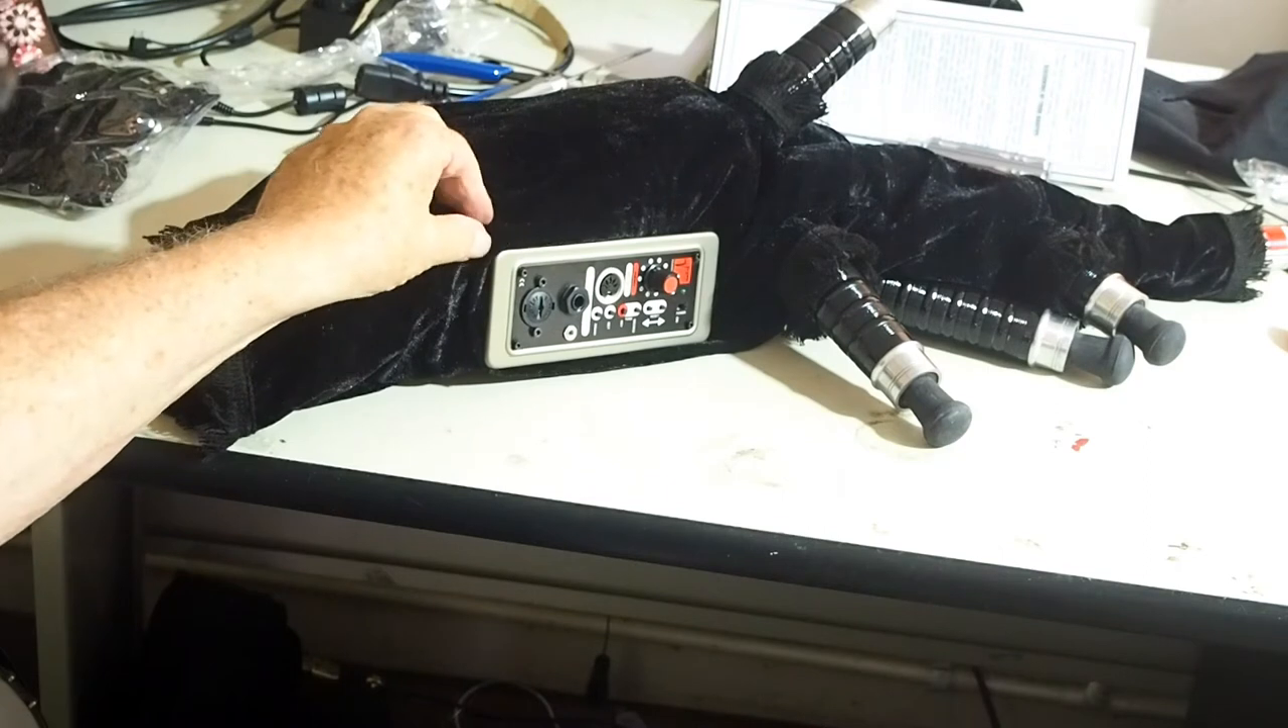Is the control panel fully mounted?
Yes.